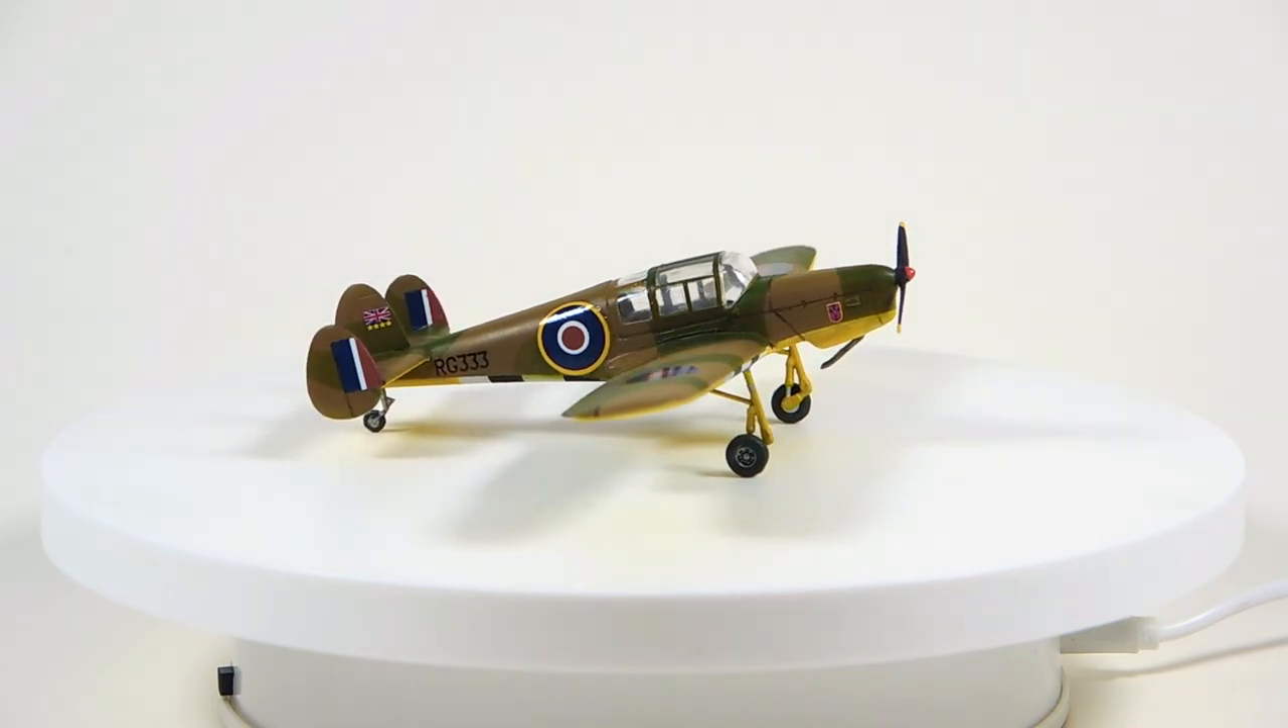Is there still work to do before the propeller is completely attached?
No.